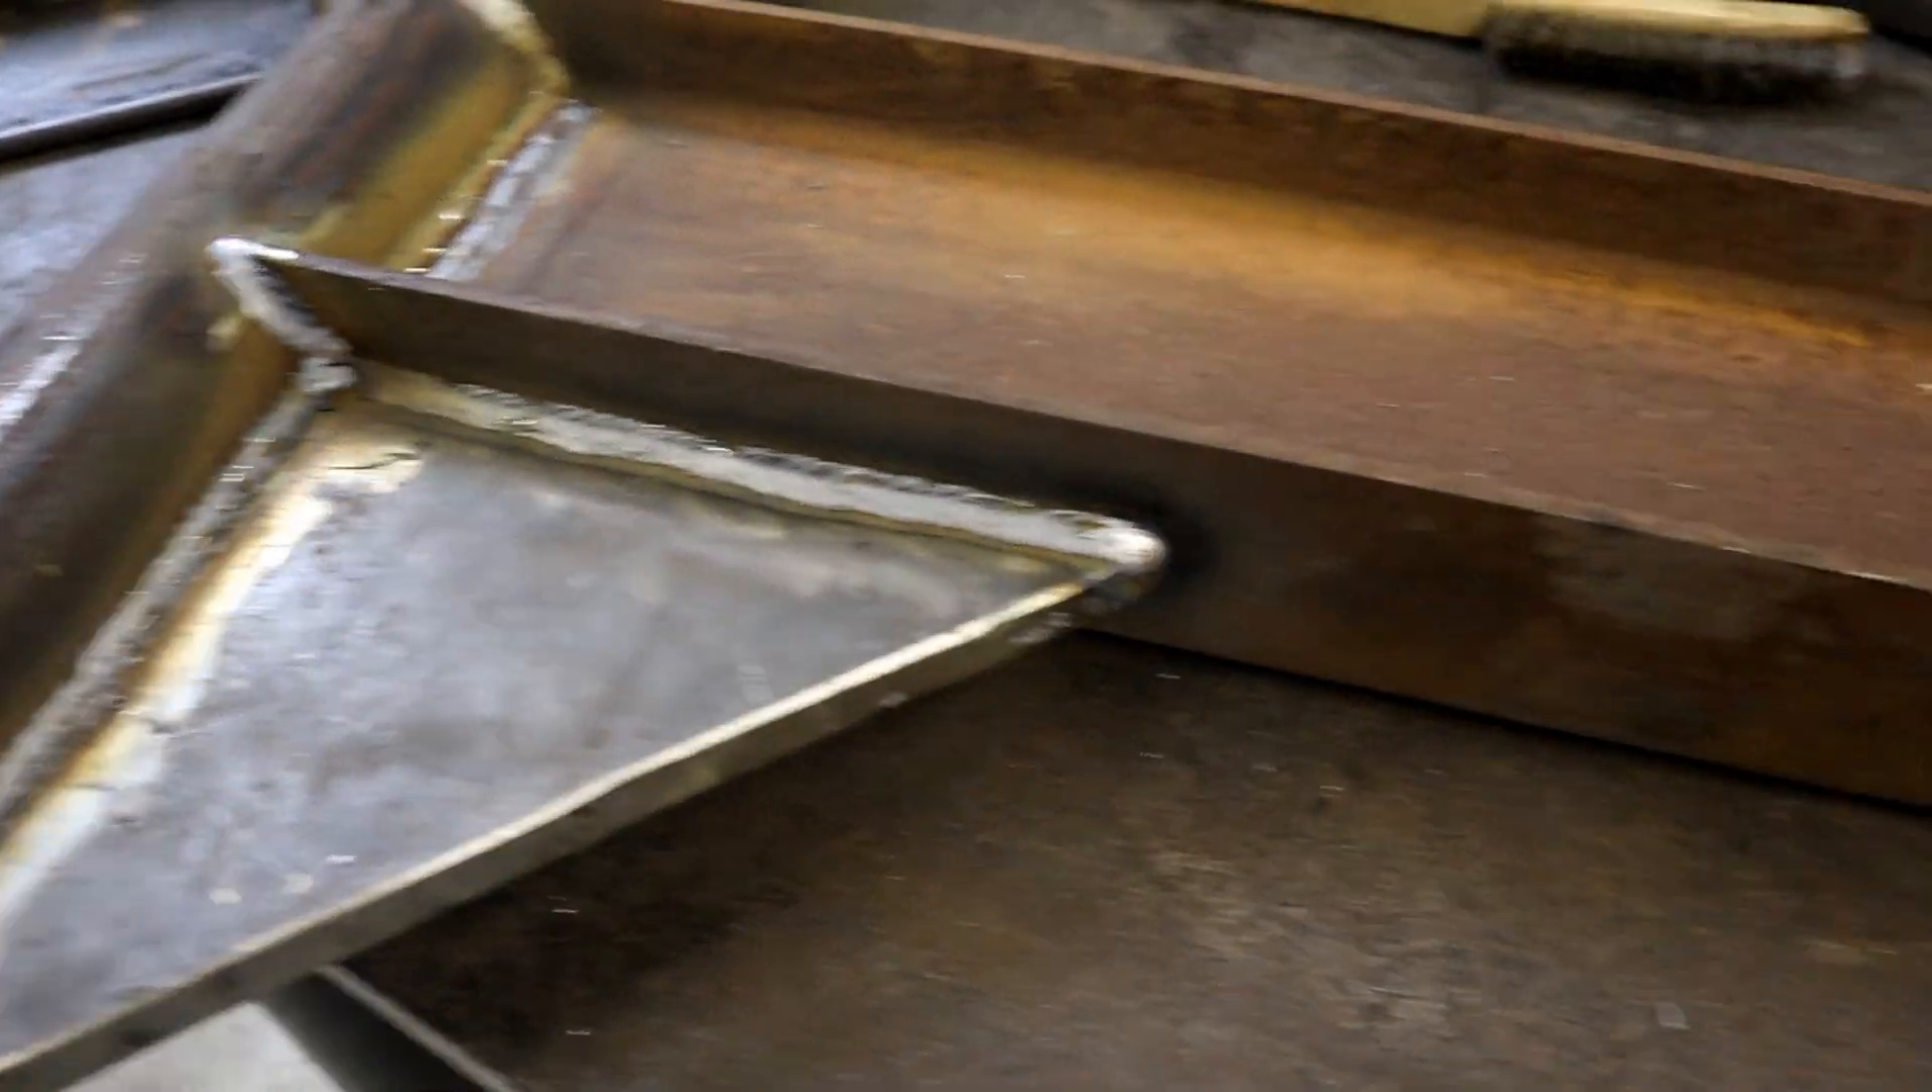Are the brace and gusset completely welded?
Yes.